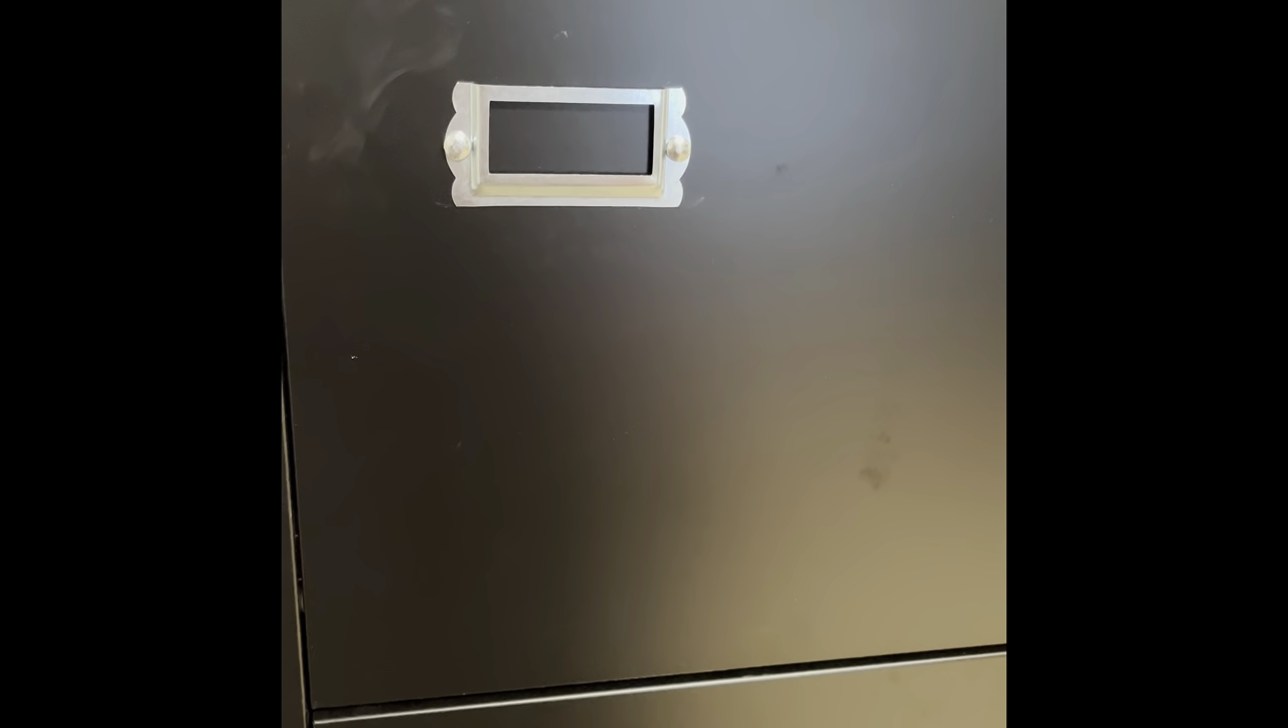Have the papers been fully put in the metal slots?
No.